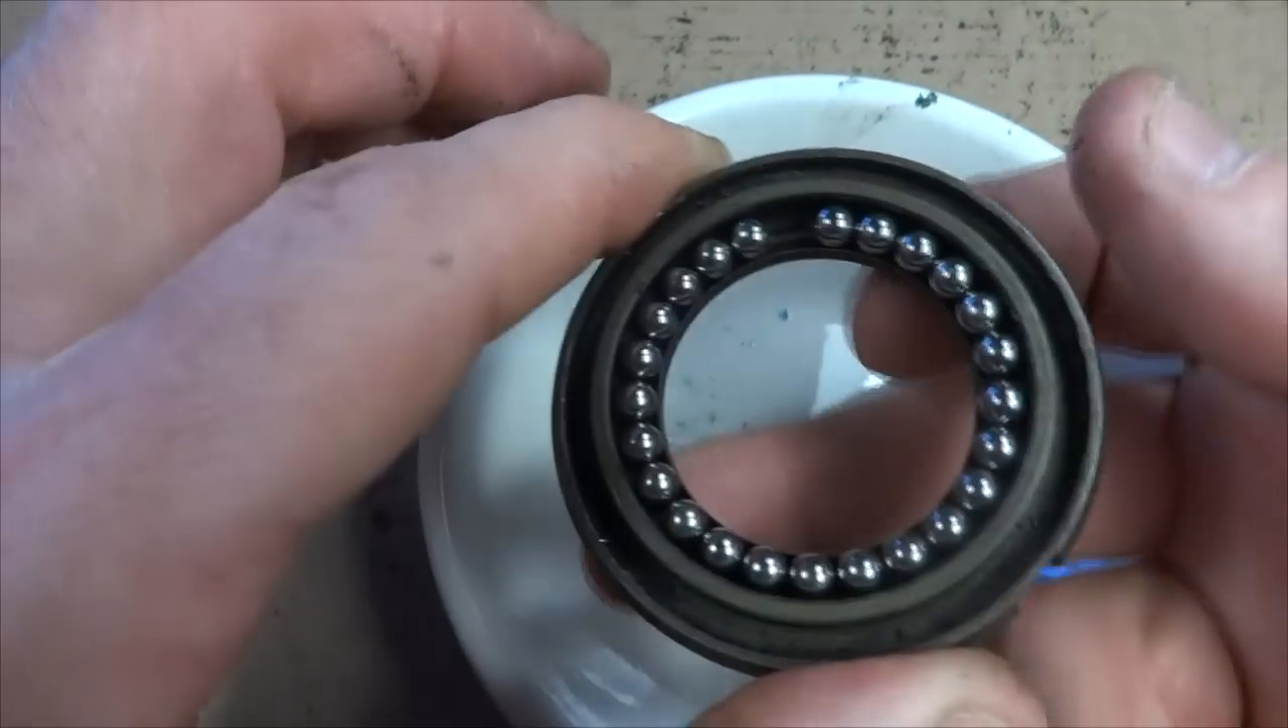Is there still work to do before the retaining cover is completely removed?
No.